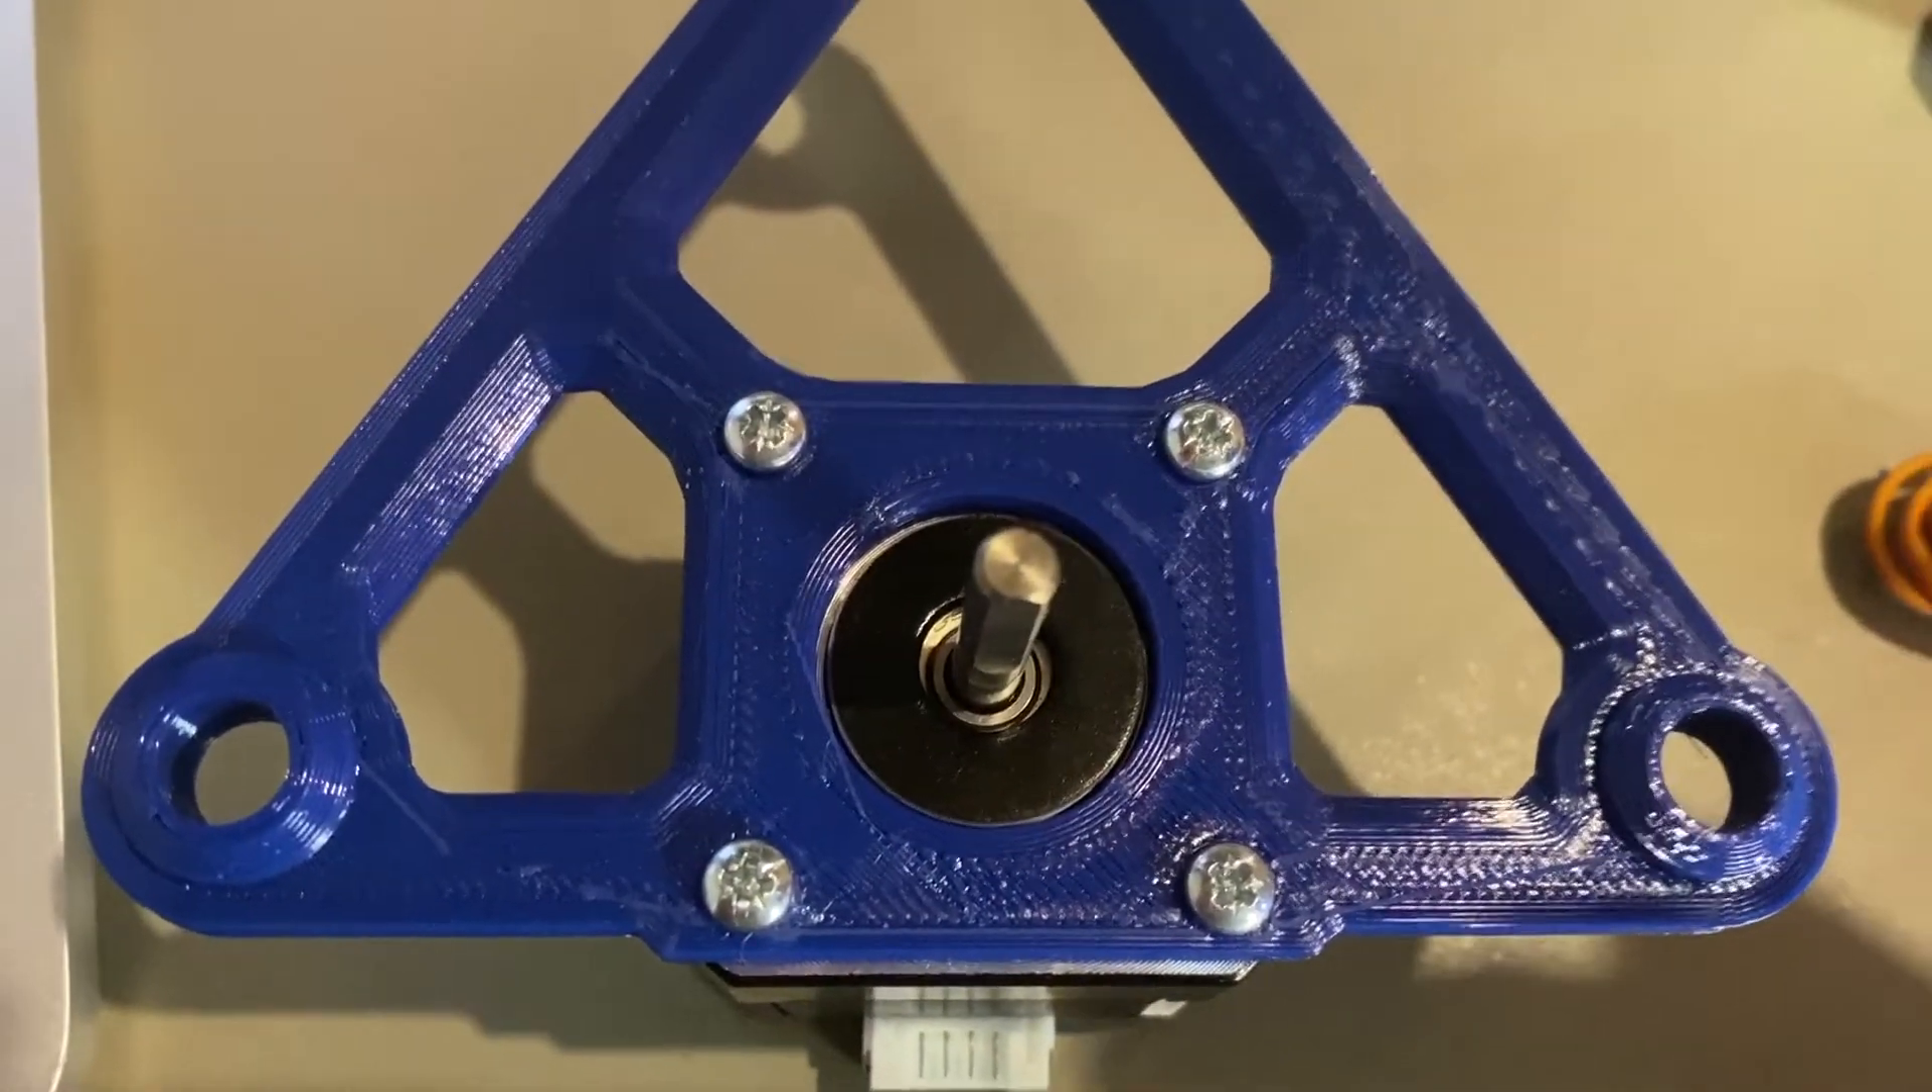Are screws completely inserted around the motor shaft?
Yes.